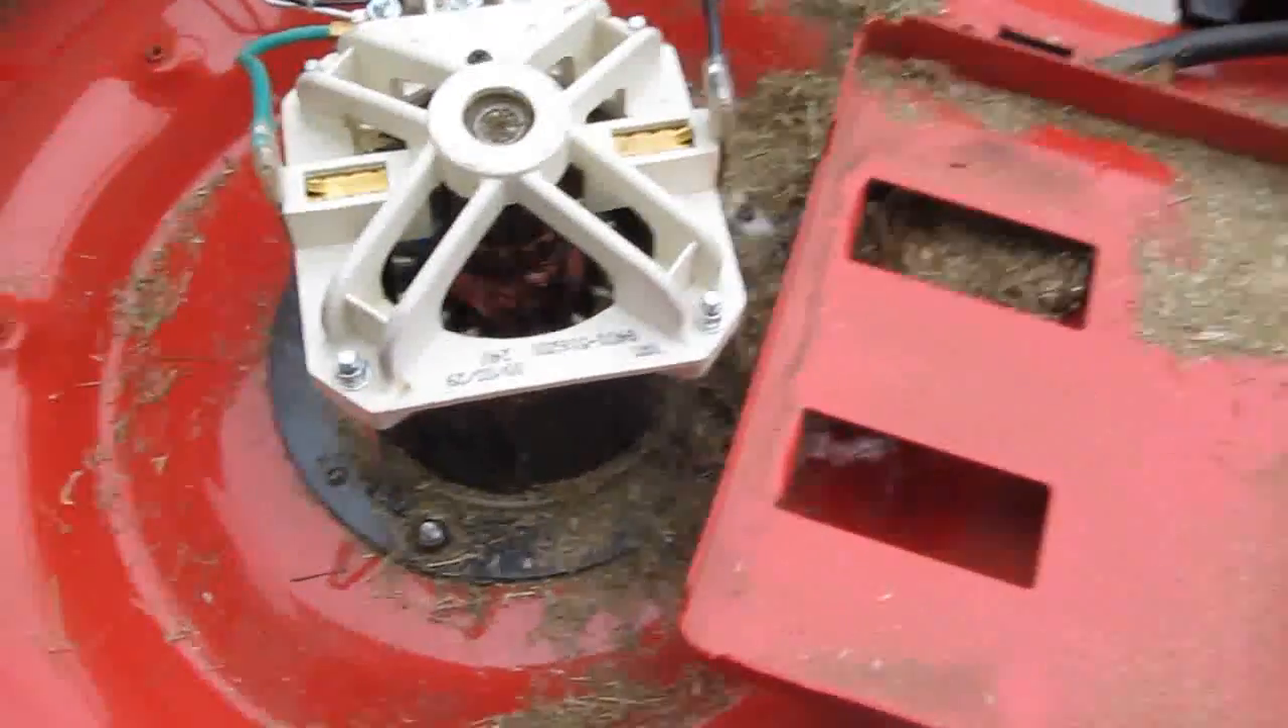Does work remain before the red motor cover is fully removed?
No.